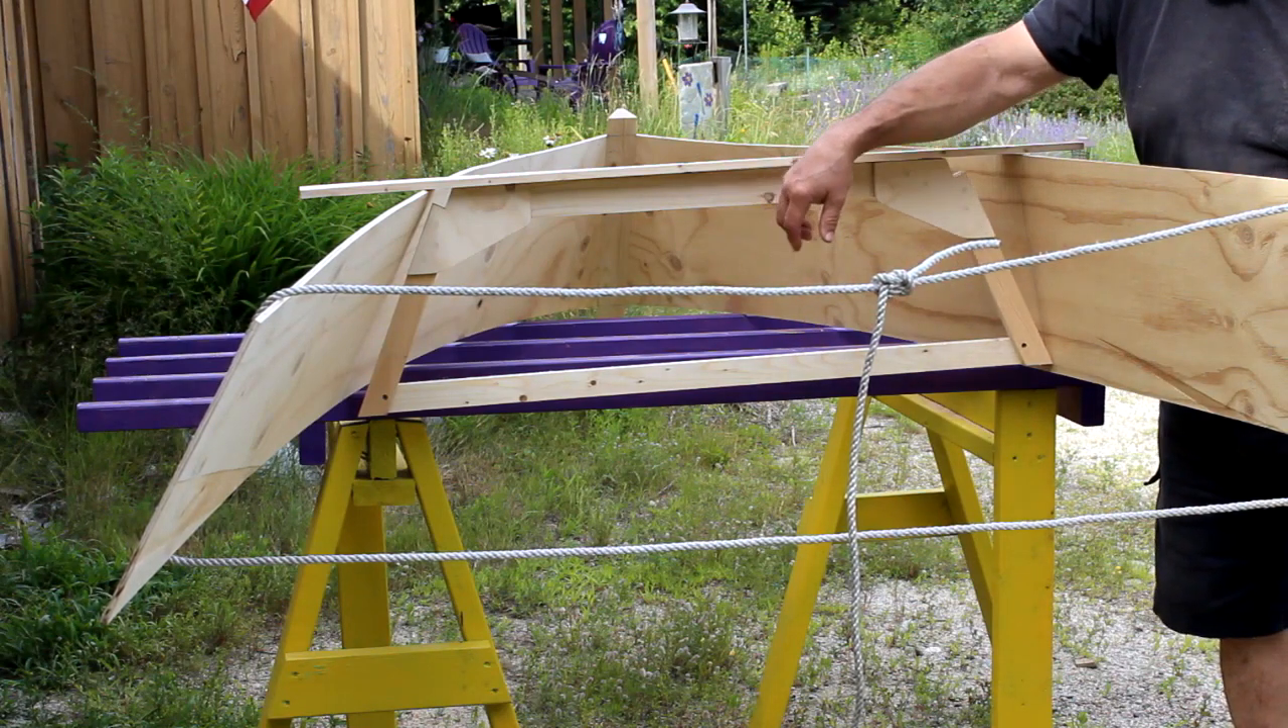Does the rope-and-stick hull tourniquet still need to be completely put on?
Yes.